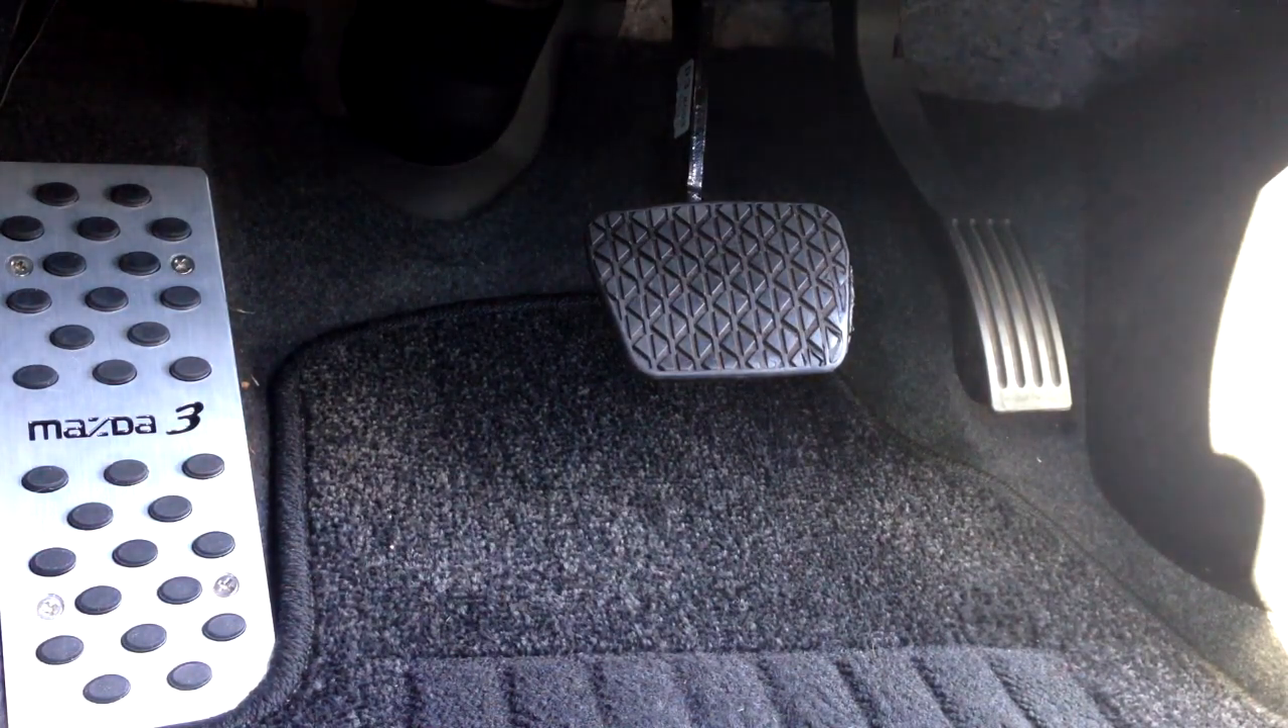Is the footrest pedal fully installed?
Yes.